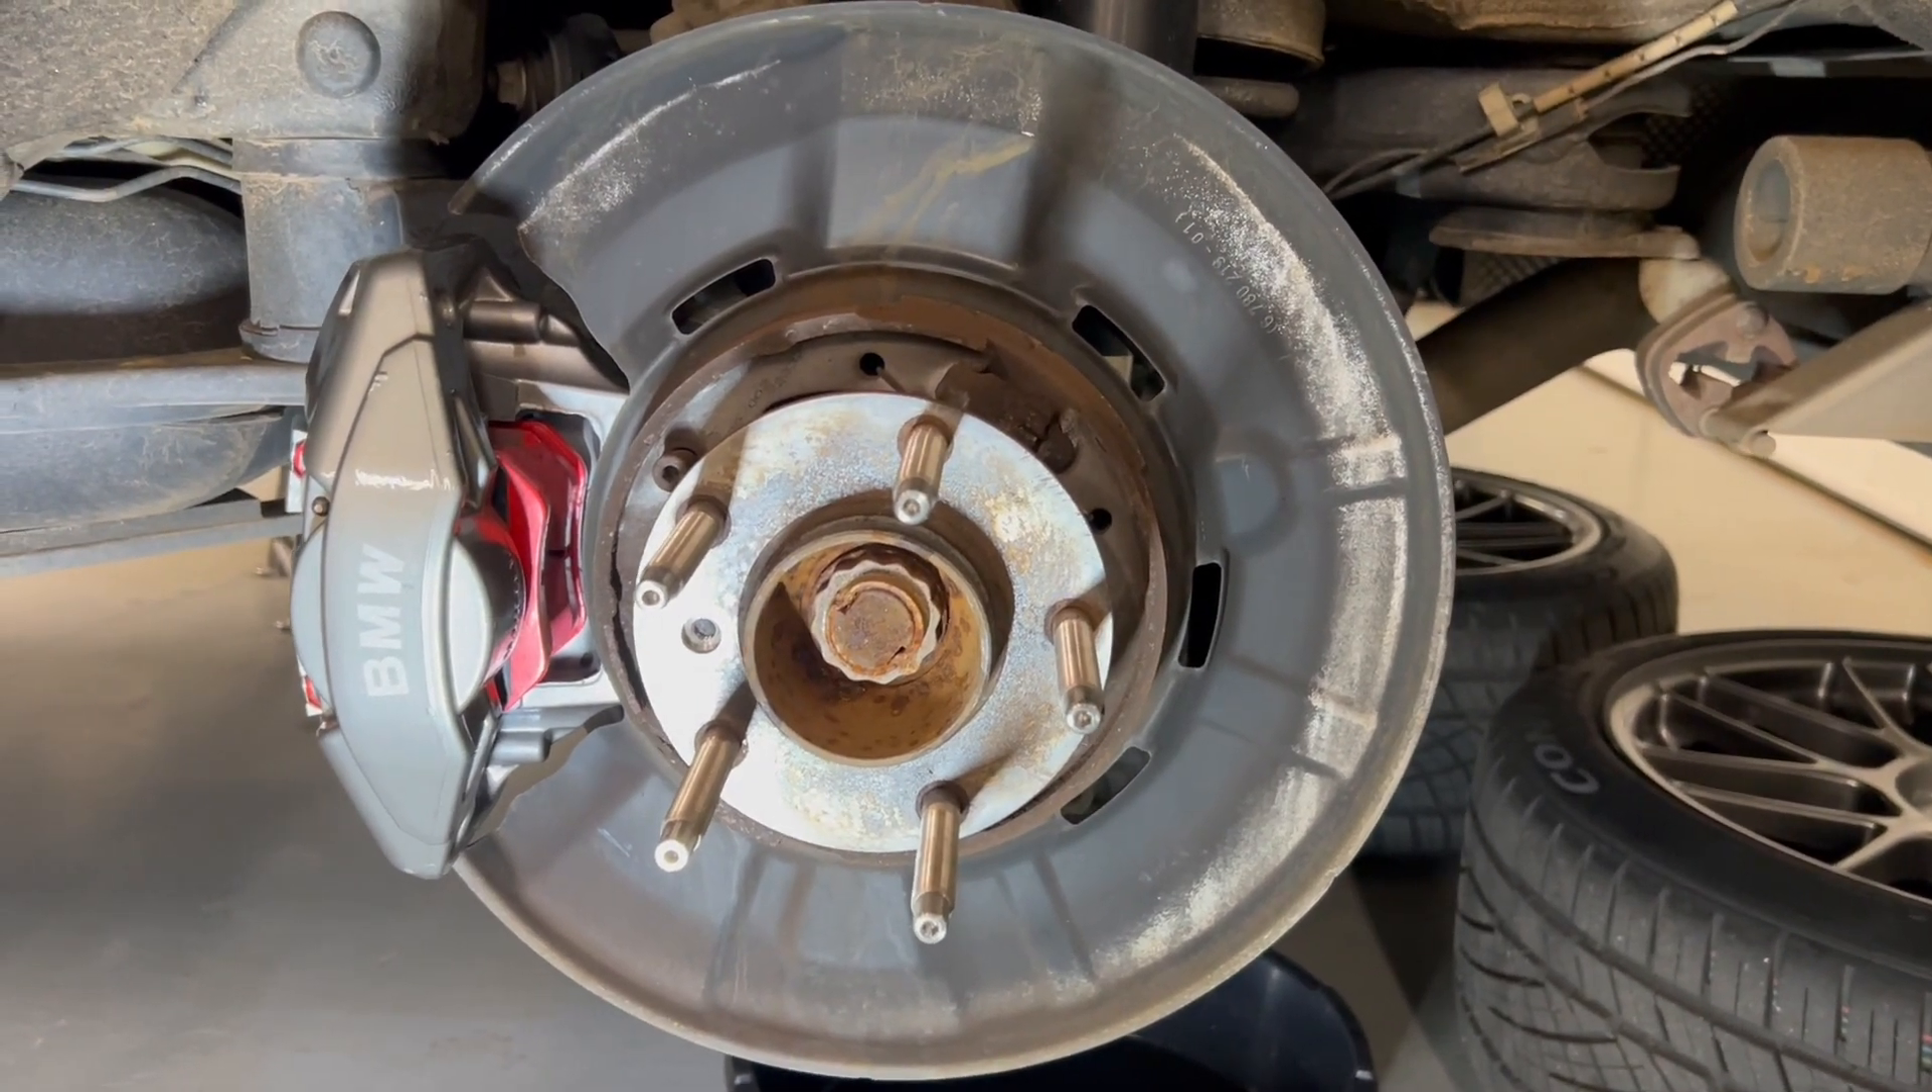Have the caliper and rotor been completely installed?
No.